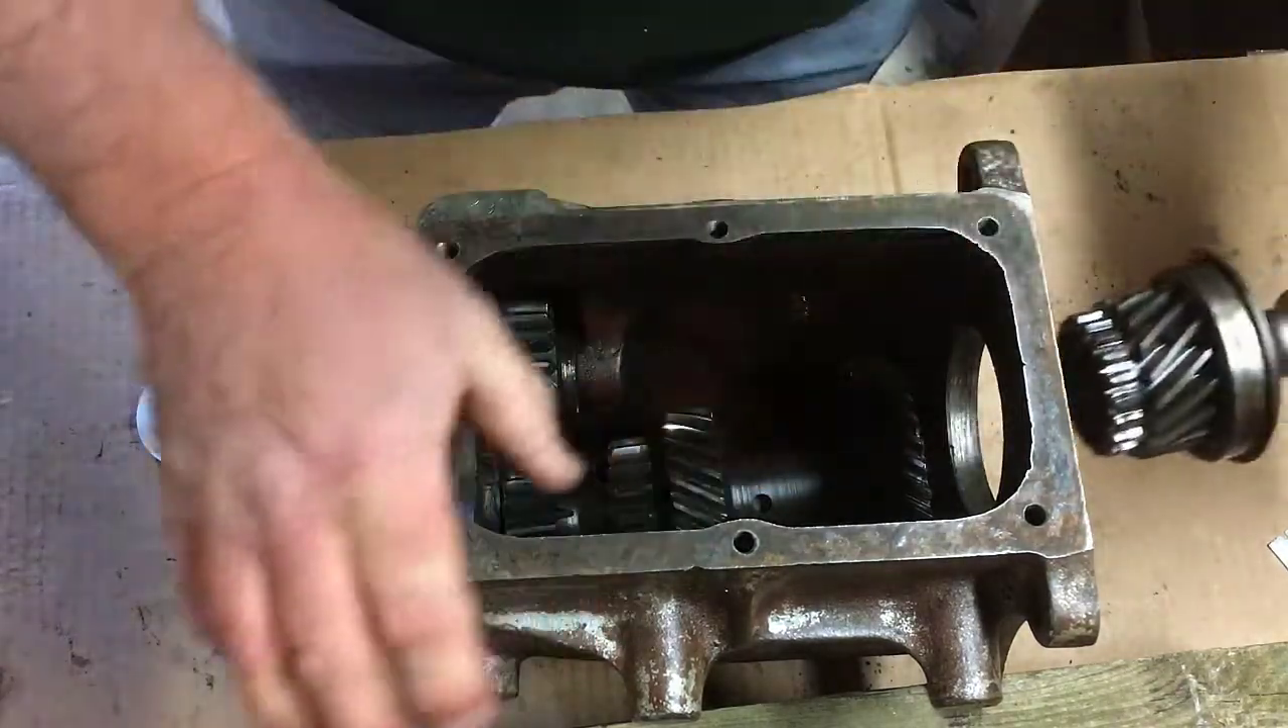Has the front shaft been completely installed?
No.